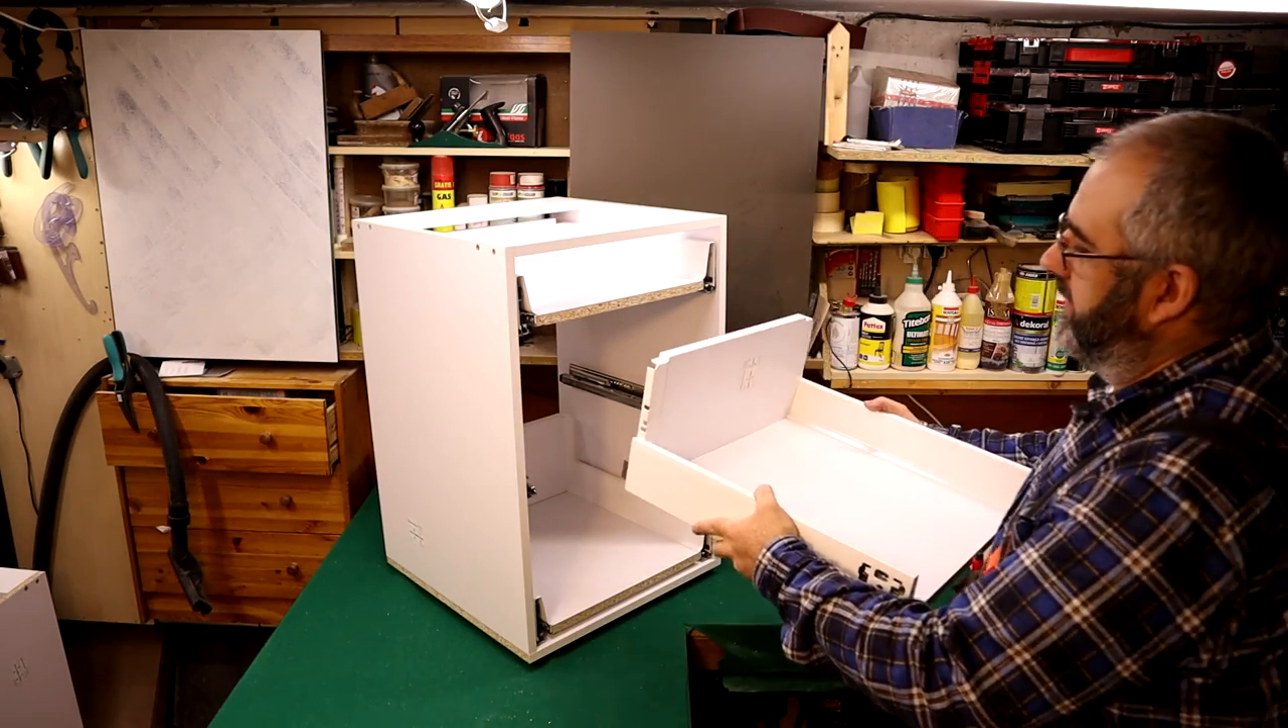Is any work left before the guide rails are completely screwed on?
No.